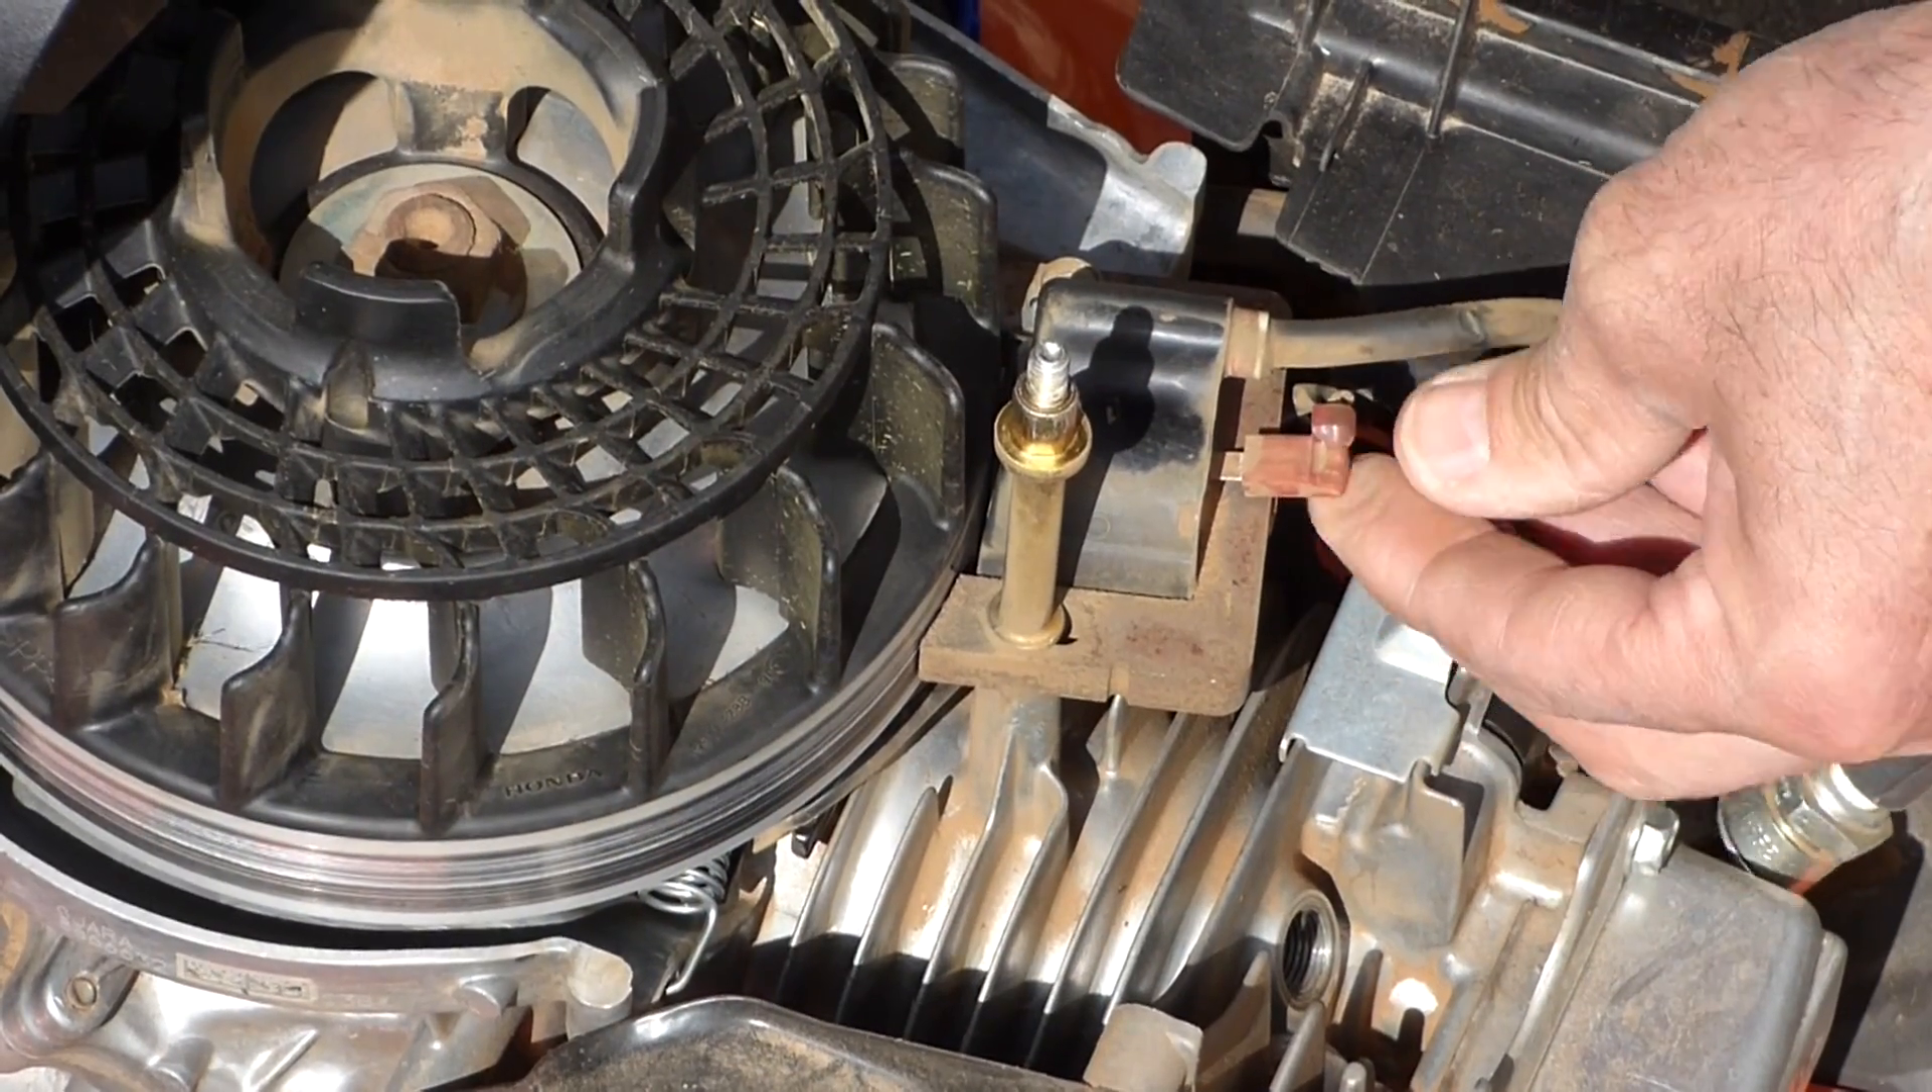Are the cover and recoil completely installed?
No.